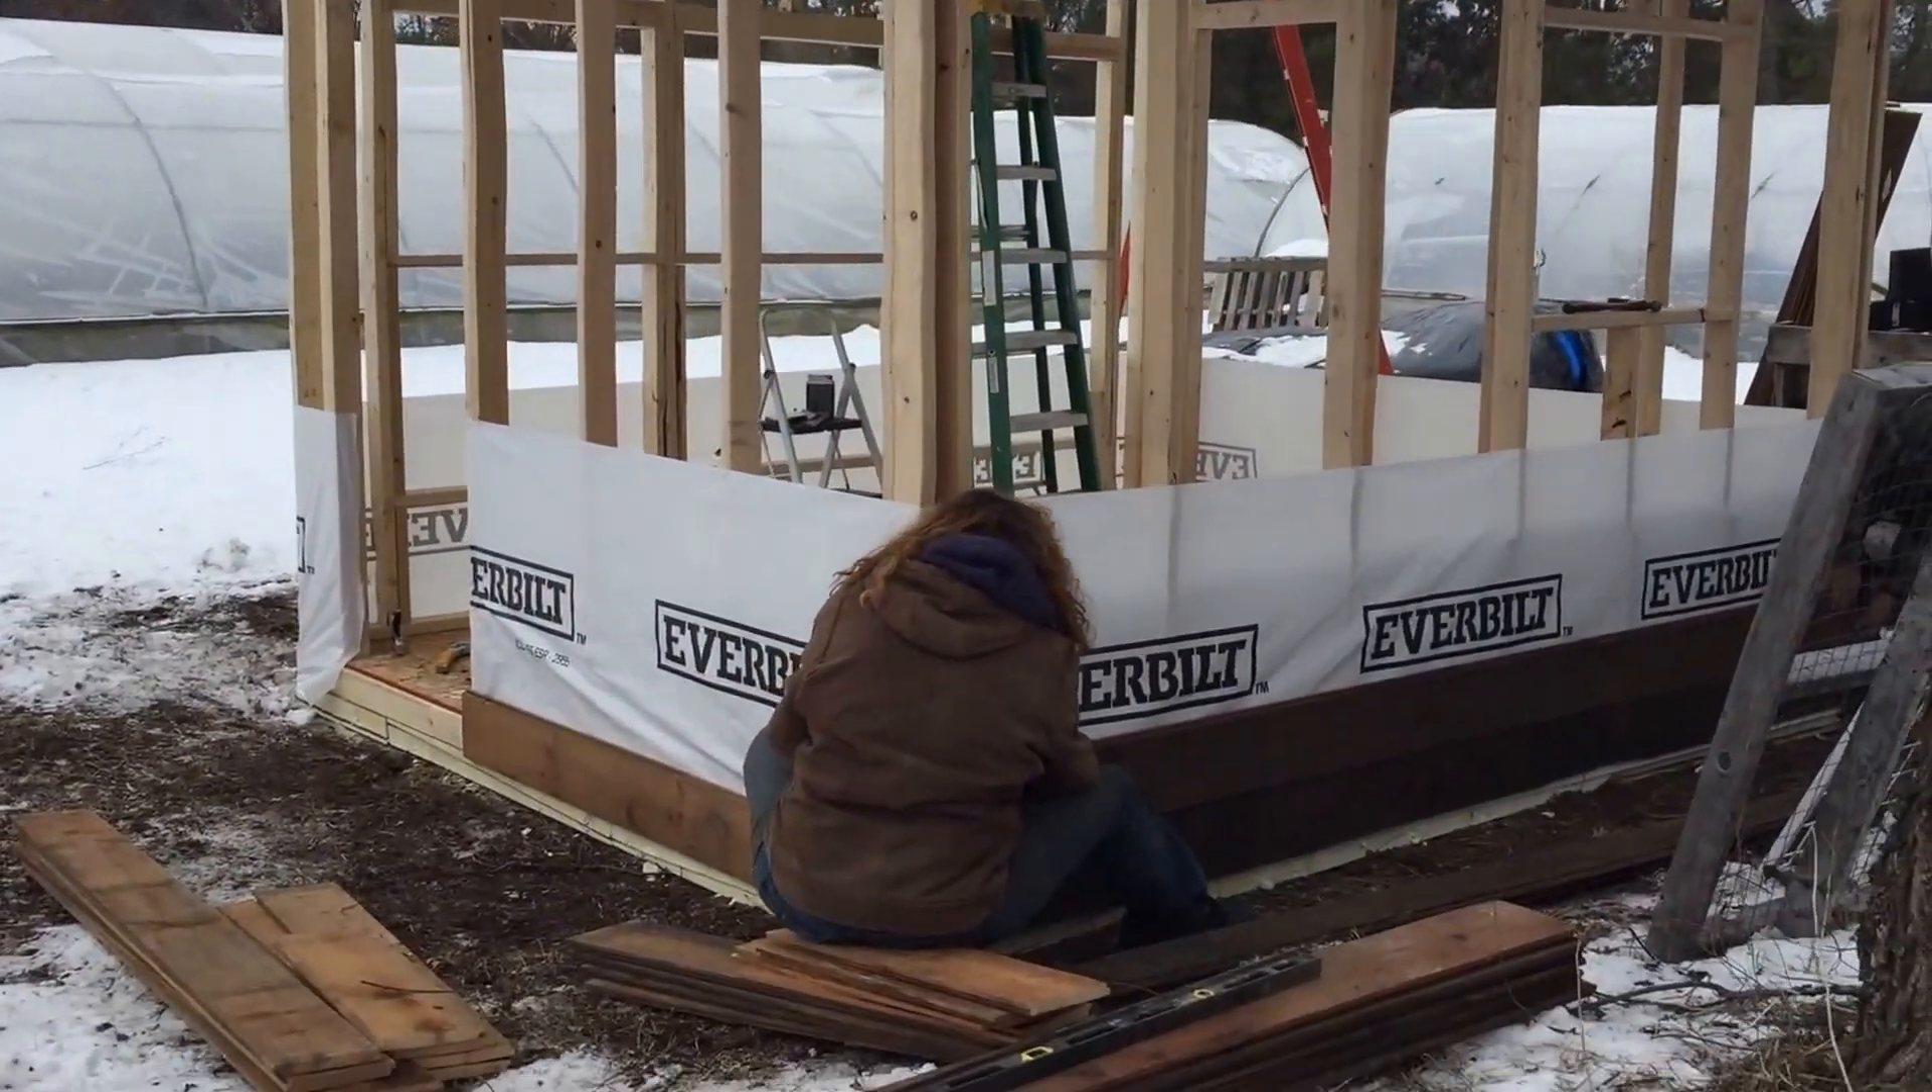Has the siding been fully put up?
No.